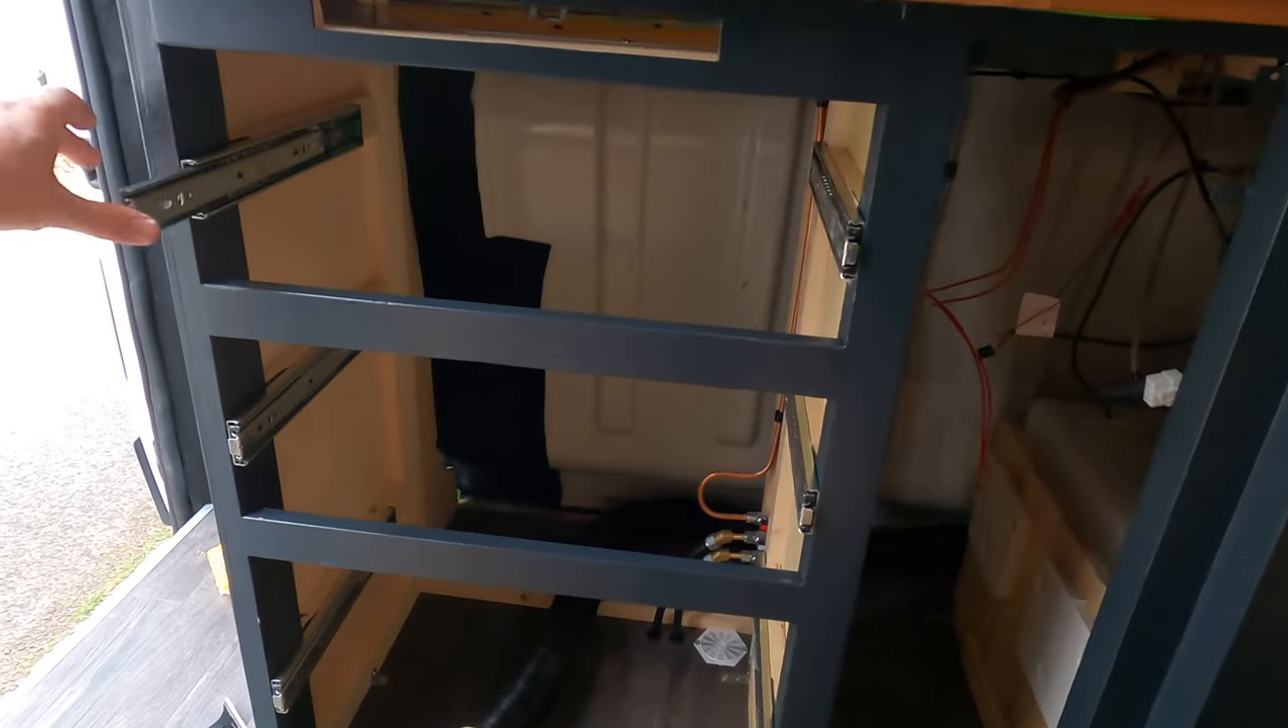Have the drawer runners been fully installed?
Yes.